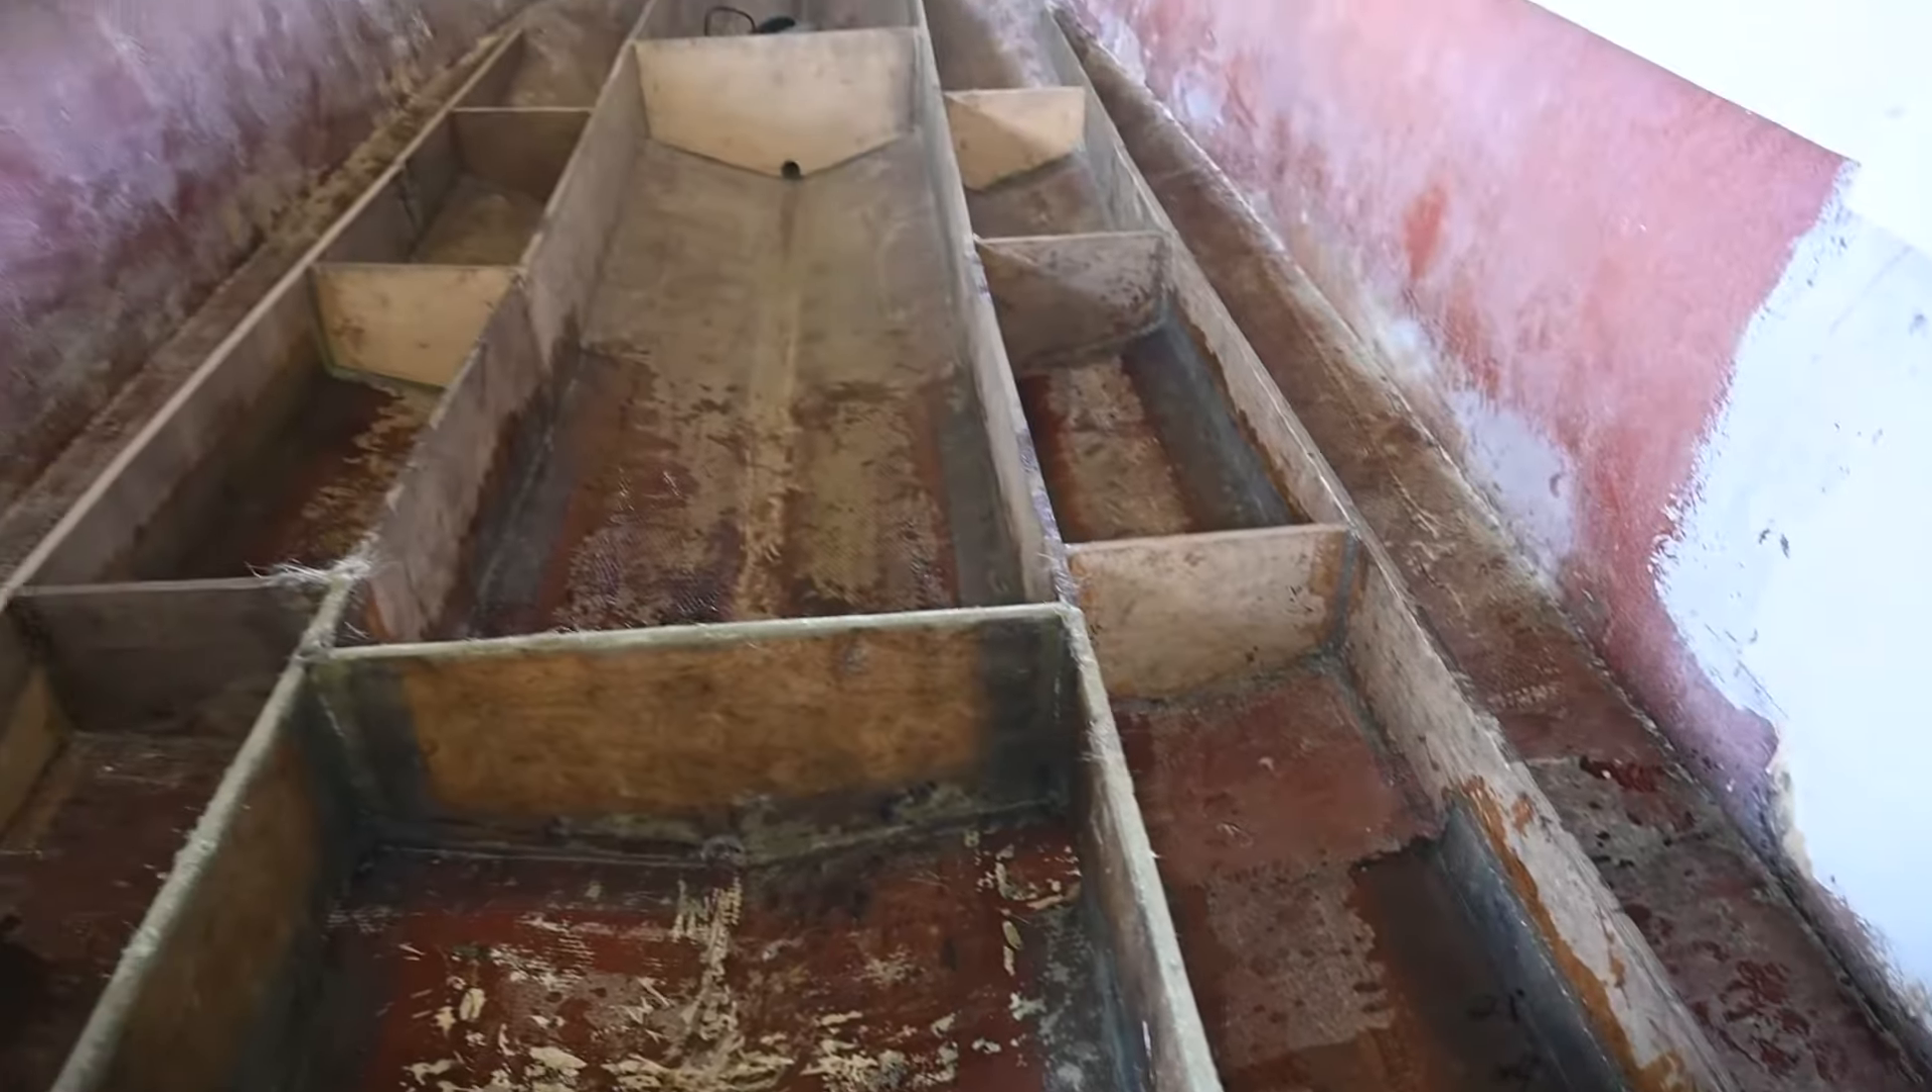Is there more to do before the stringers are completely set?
No.